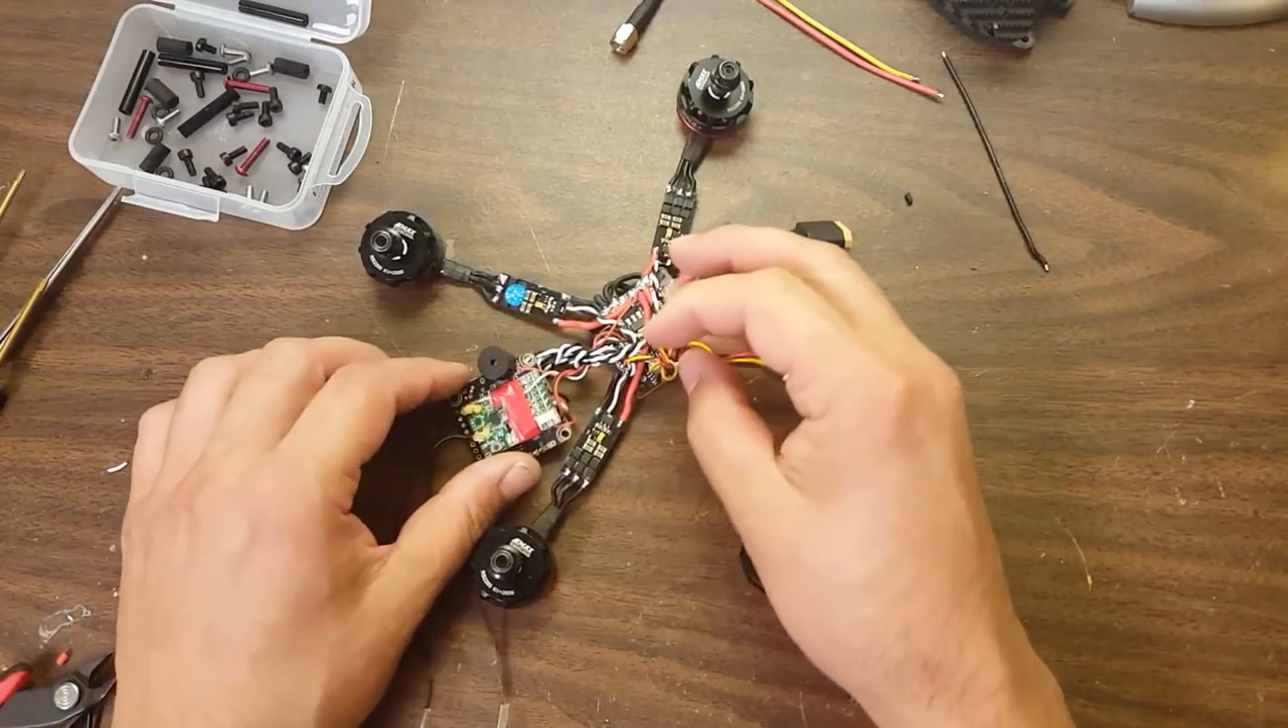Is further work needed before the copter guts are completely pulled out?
No.